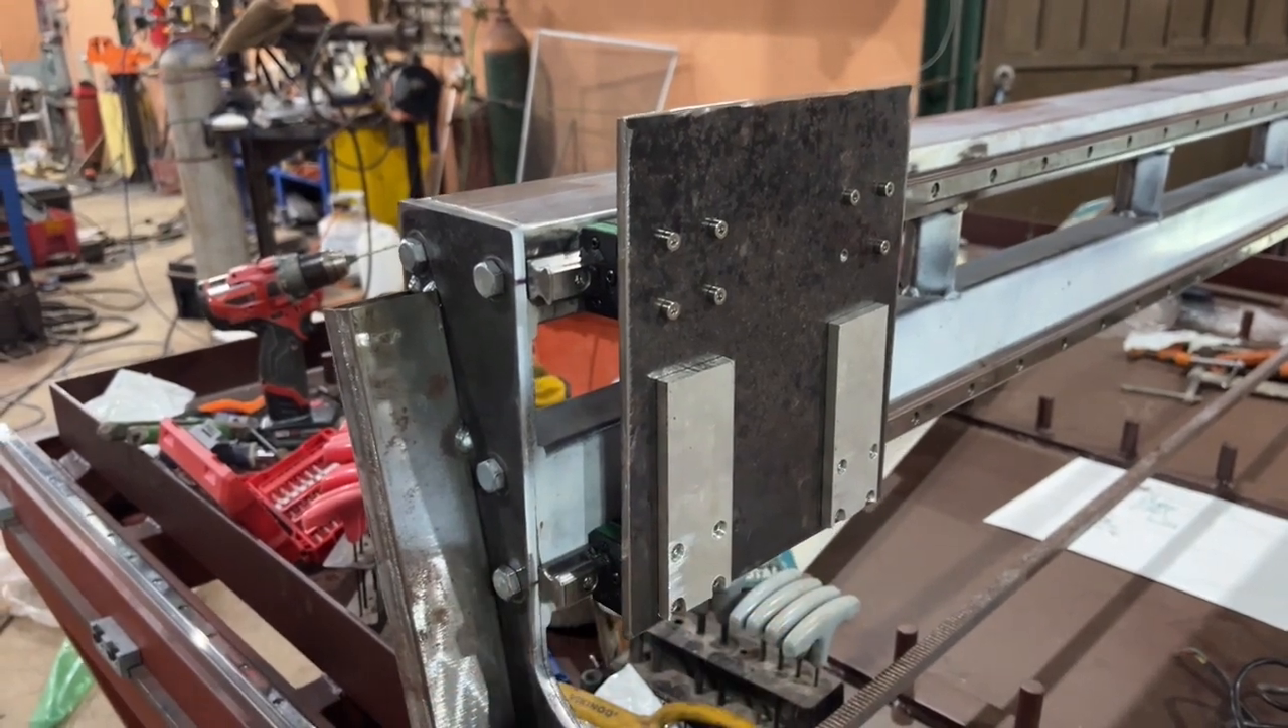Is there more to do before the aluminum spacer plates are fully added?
No.